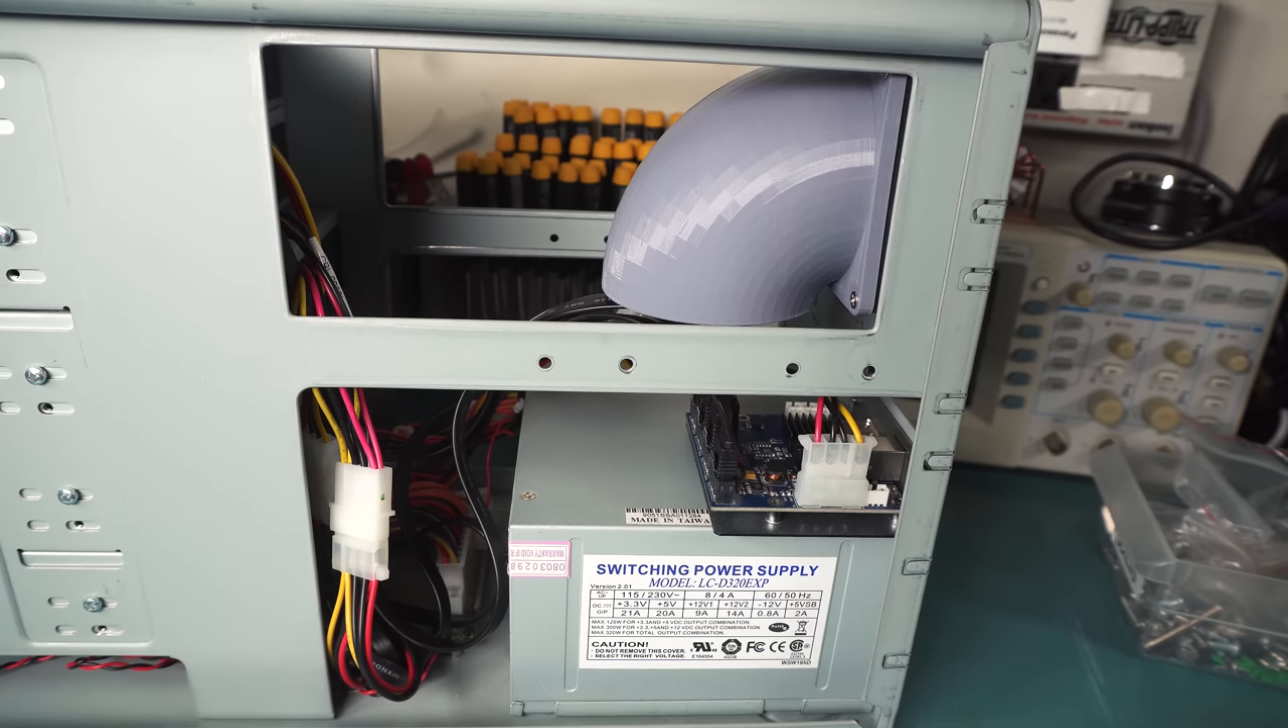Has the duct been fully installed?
Yes.